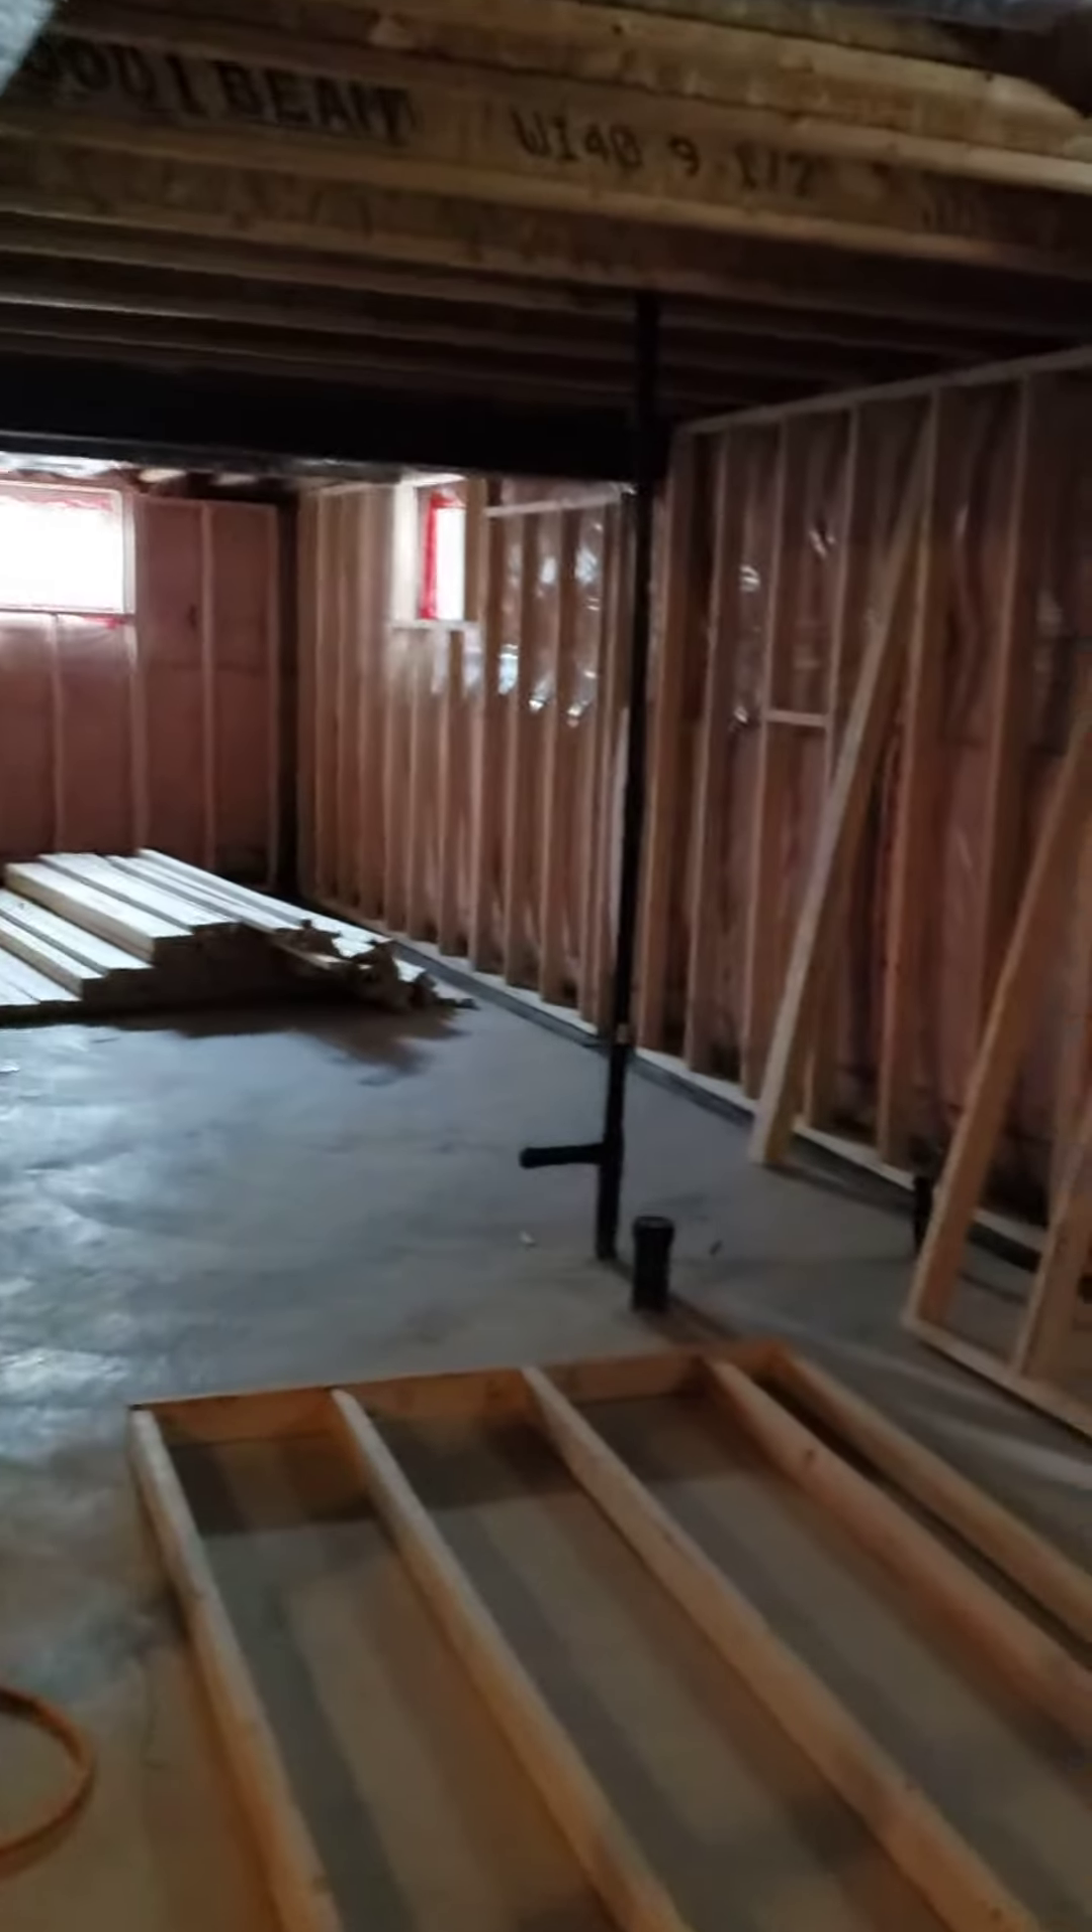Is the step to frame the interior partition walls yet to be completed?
Yes.